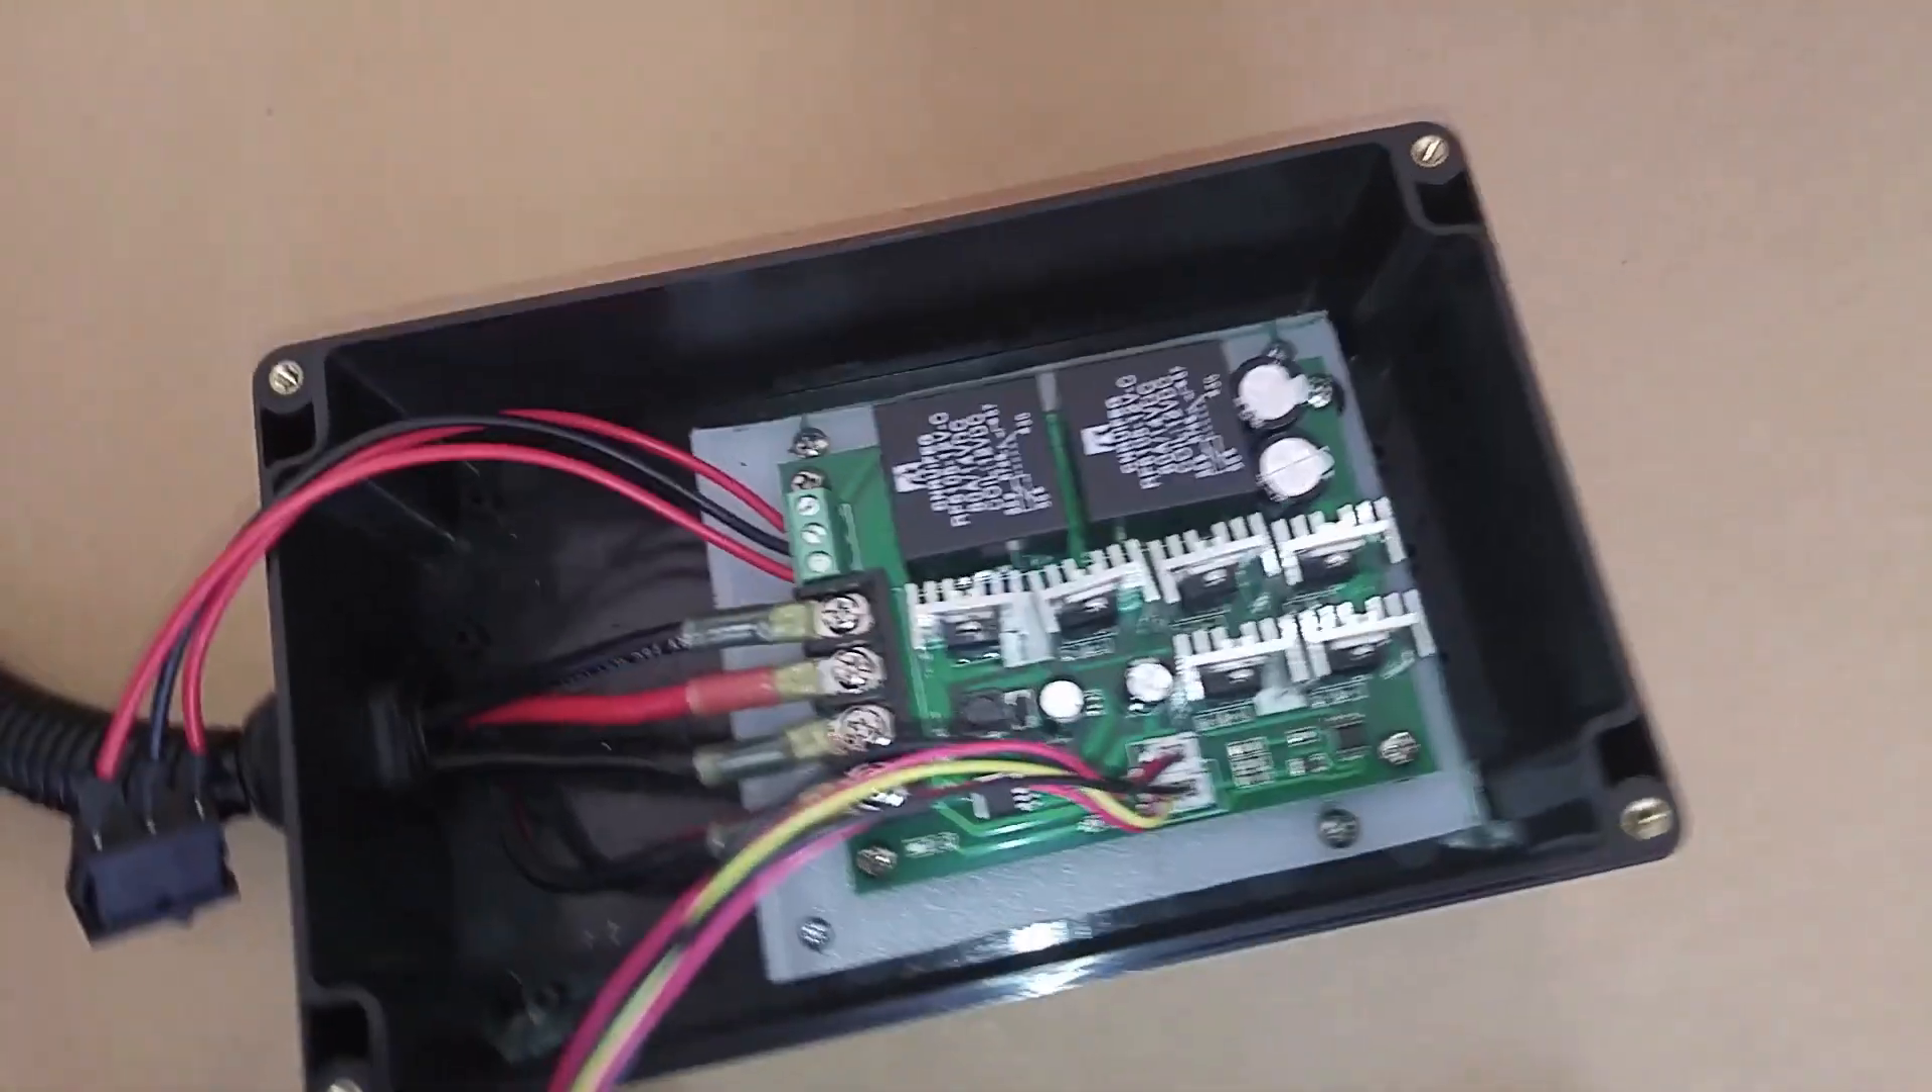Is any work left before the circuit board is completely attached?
No.